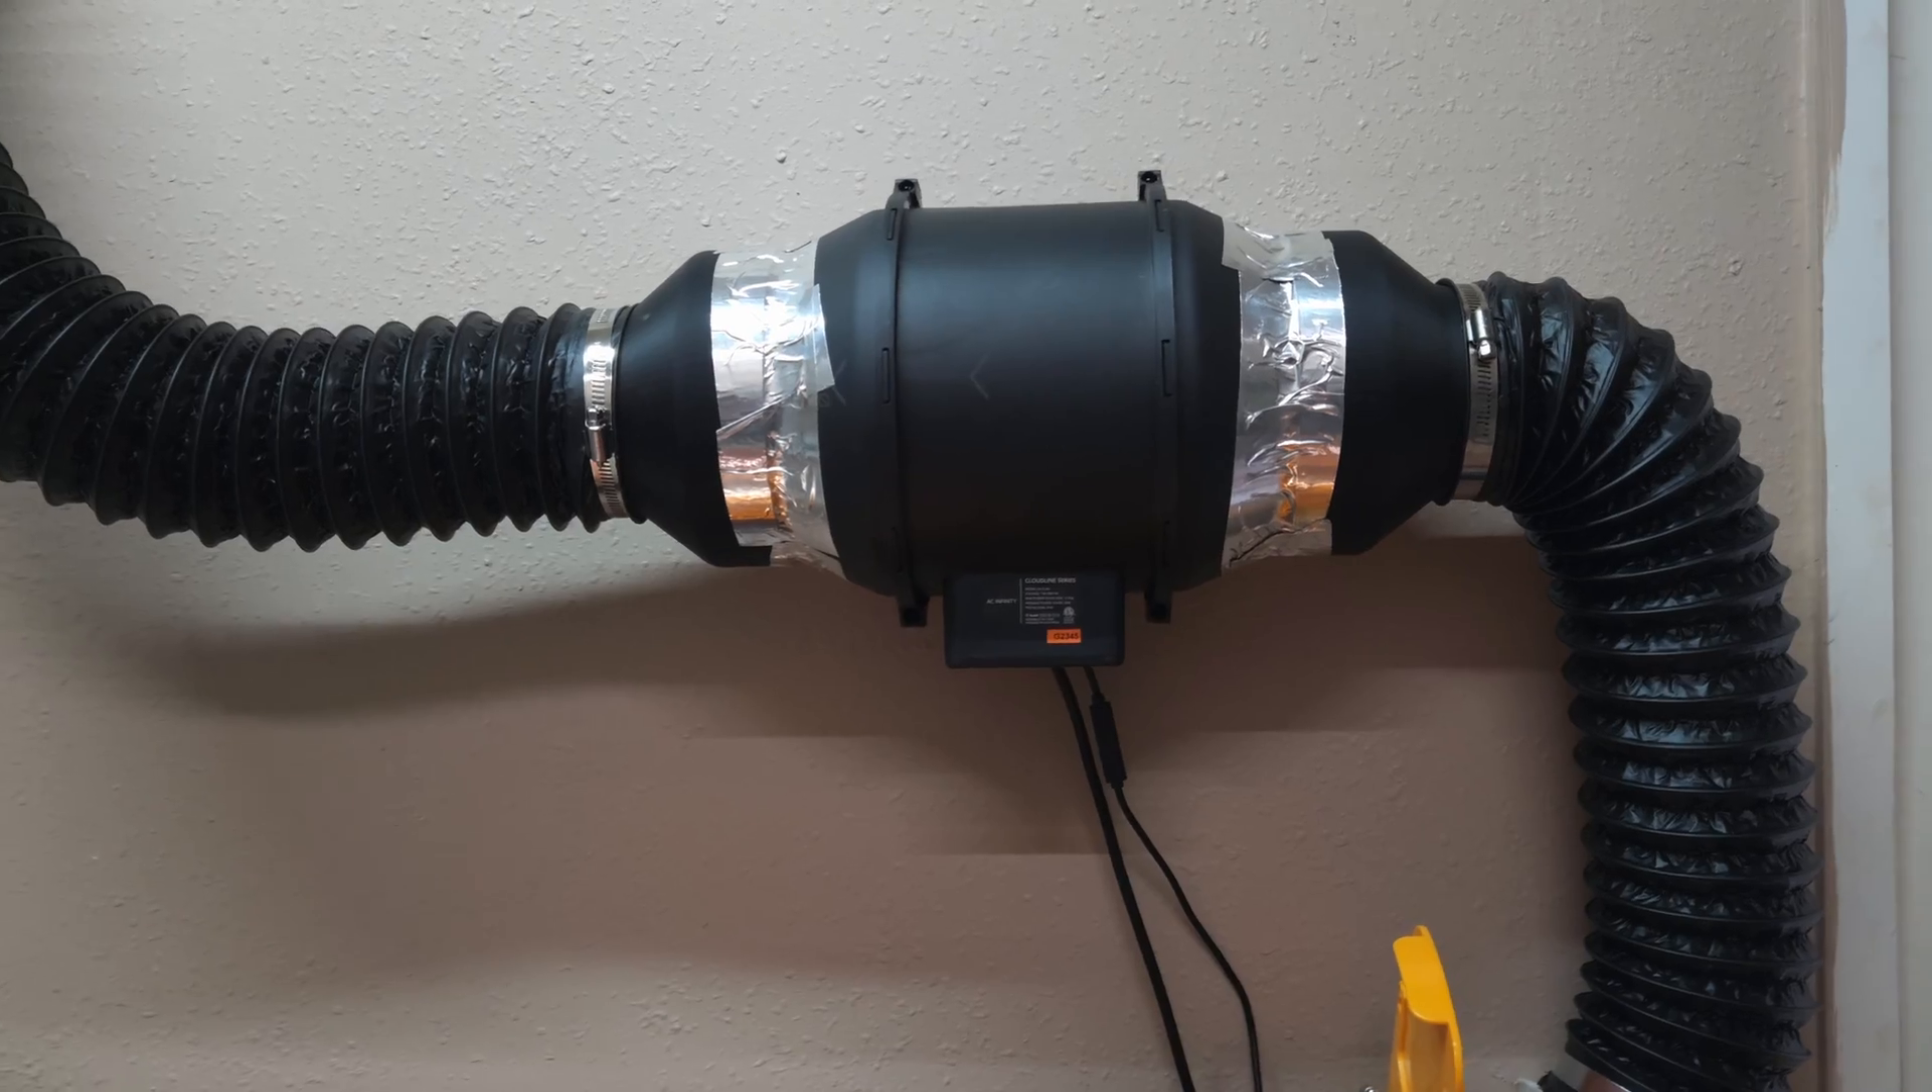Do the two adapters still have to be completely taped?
No.